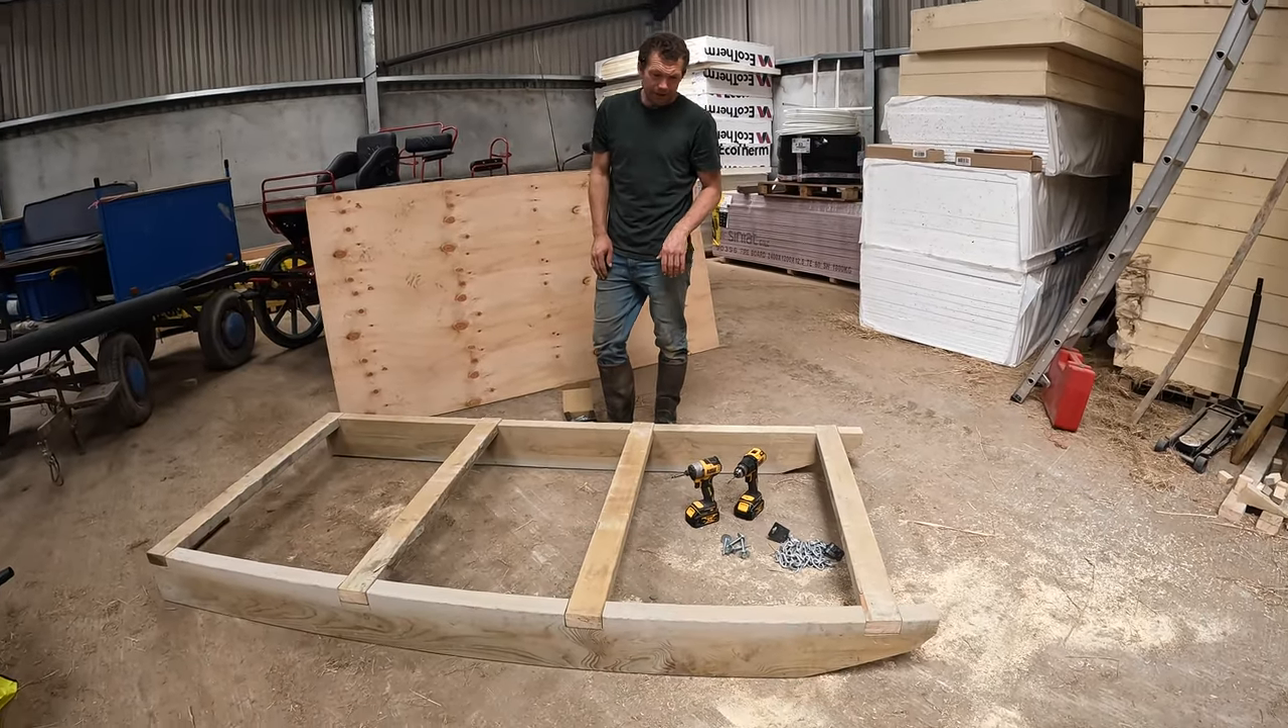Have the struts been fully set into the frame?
Yes.